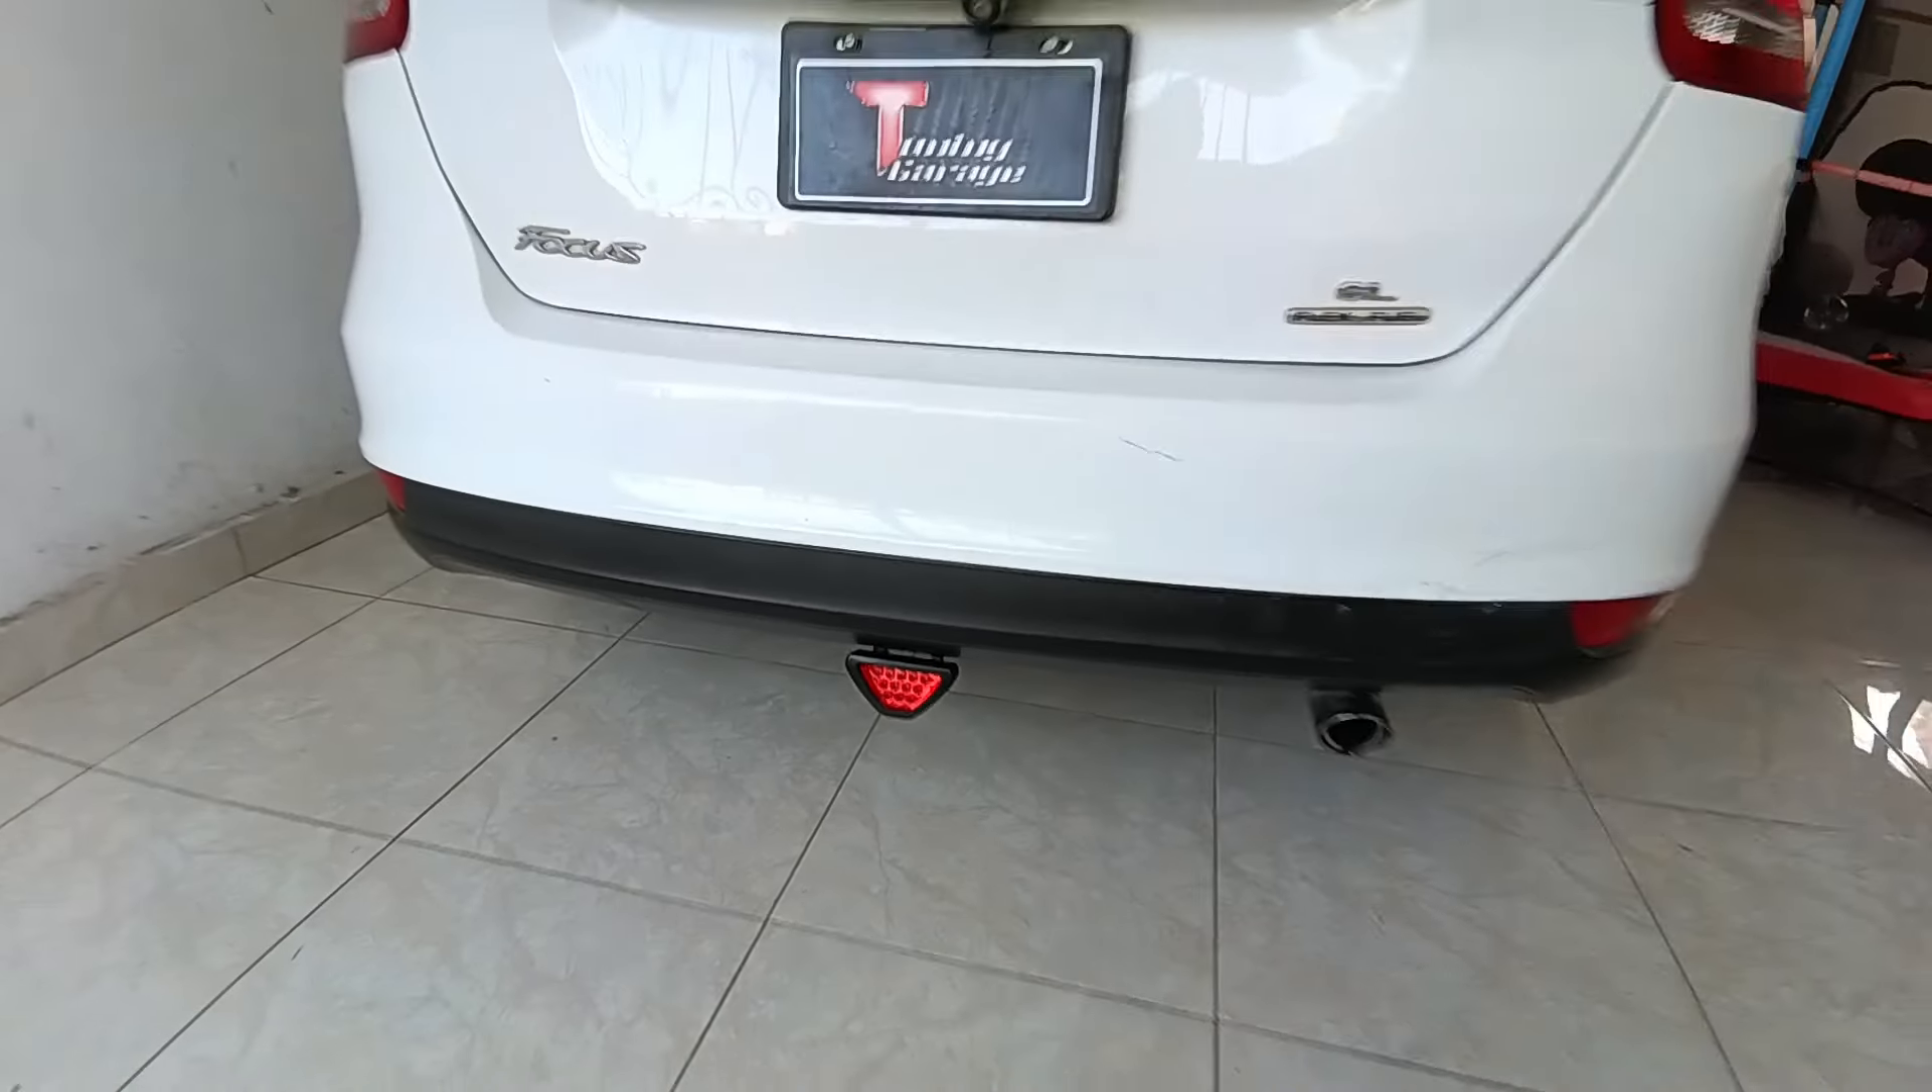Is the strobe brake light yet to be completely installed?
No.